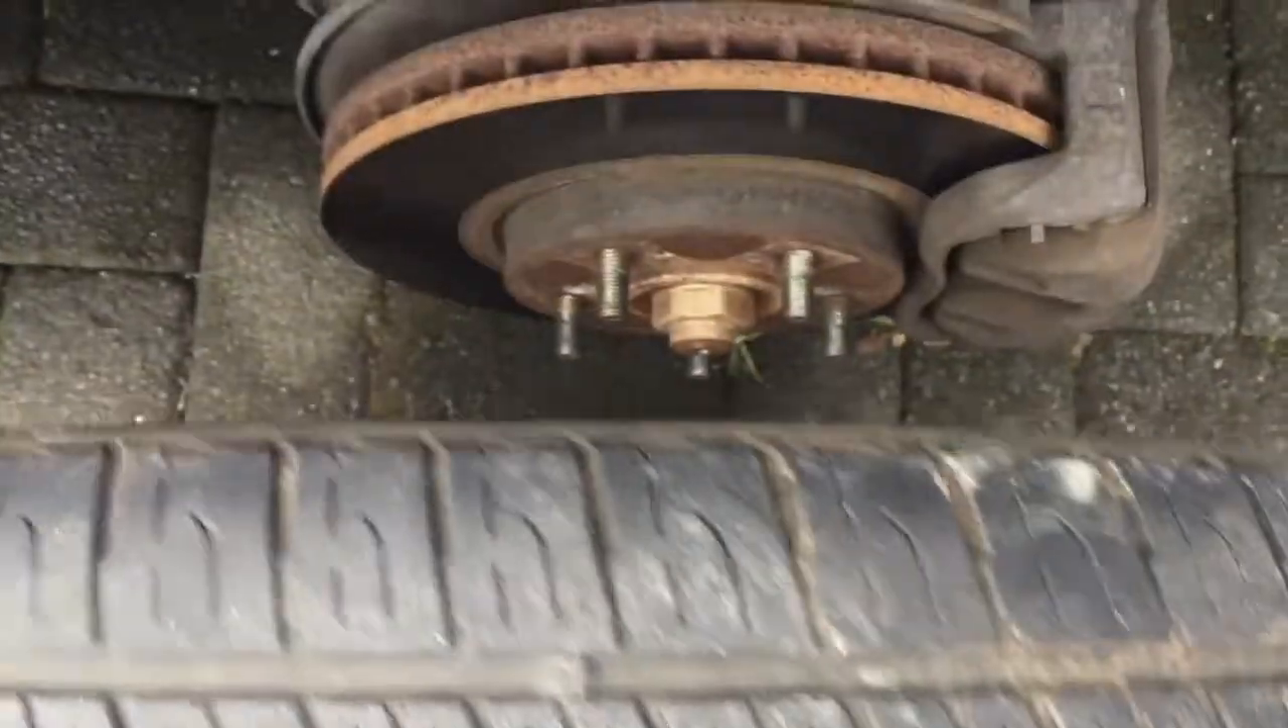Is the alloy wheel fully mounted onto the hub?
No.